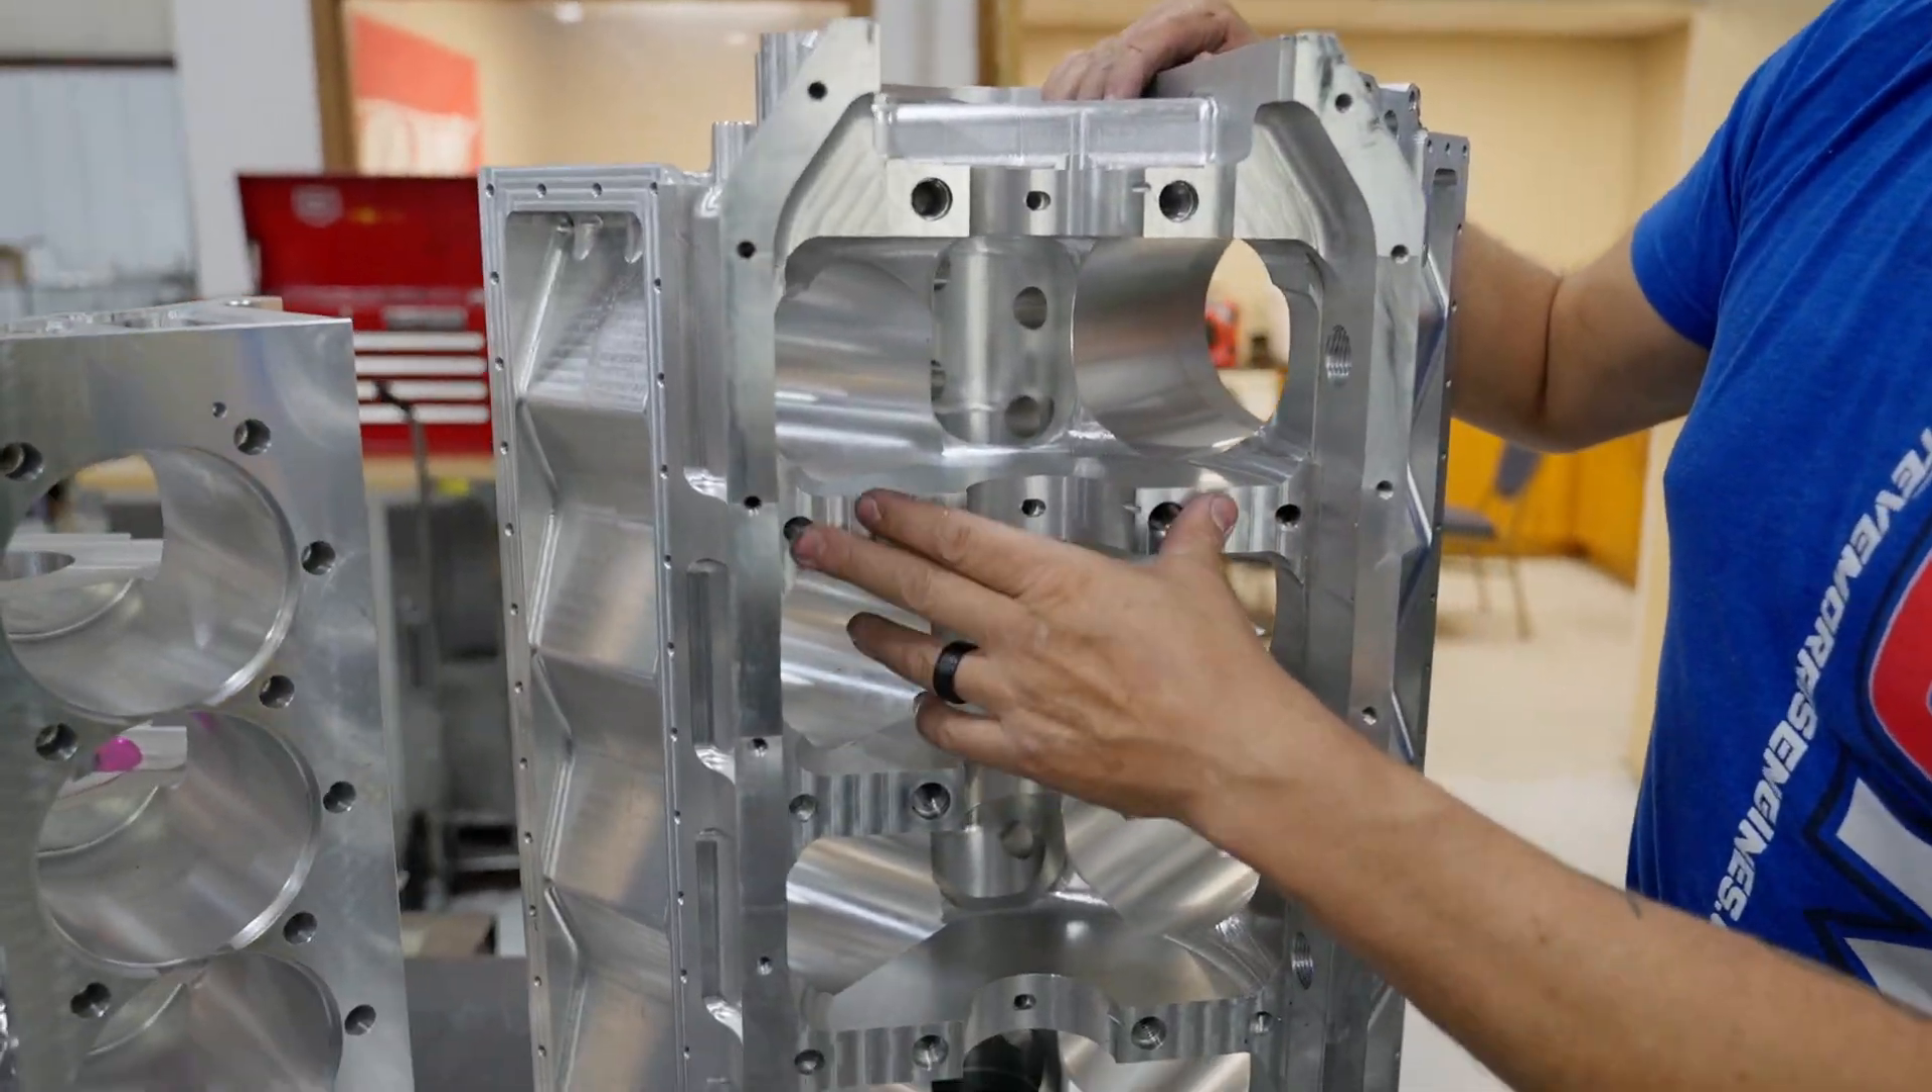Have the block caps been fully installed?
No.